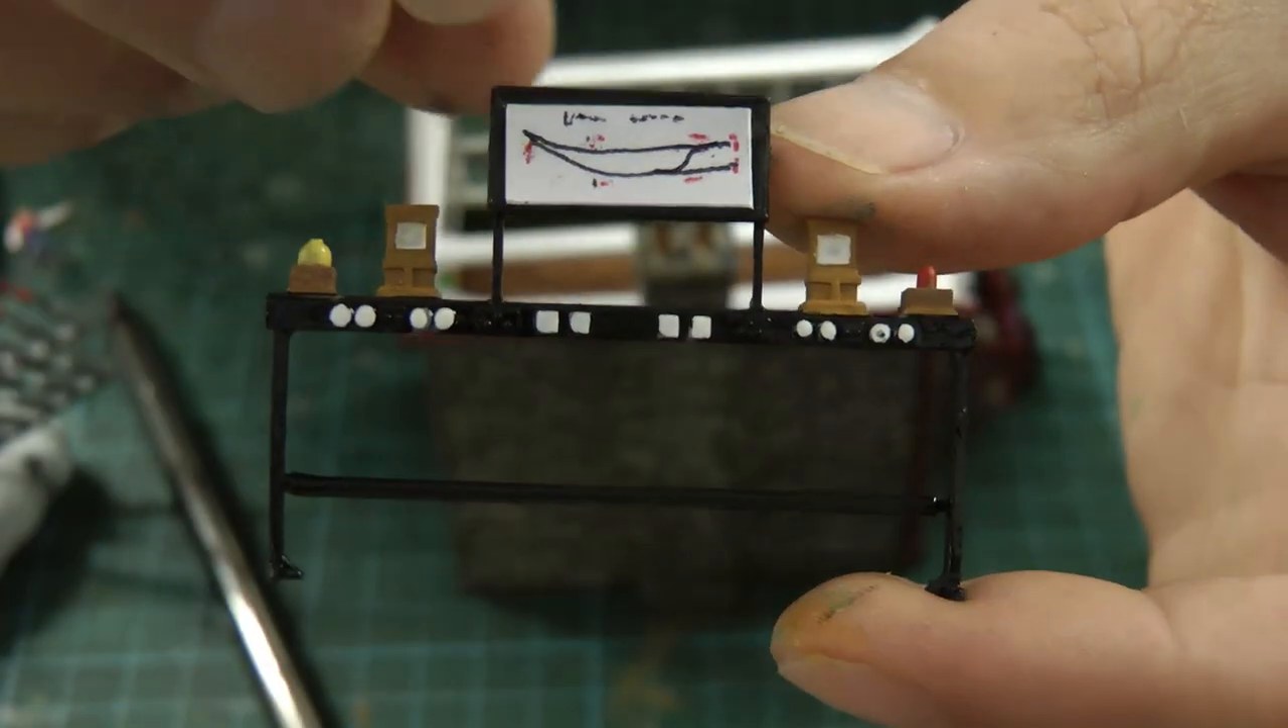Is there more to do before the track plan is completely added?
No.